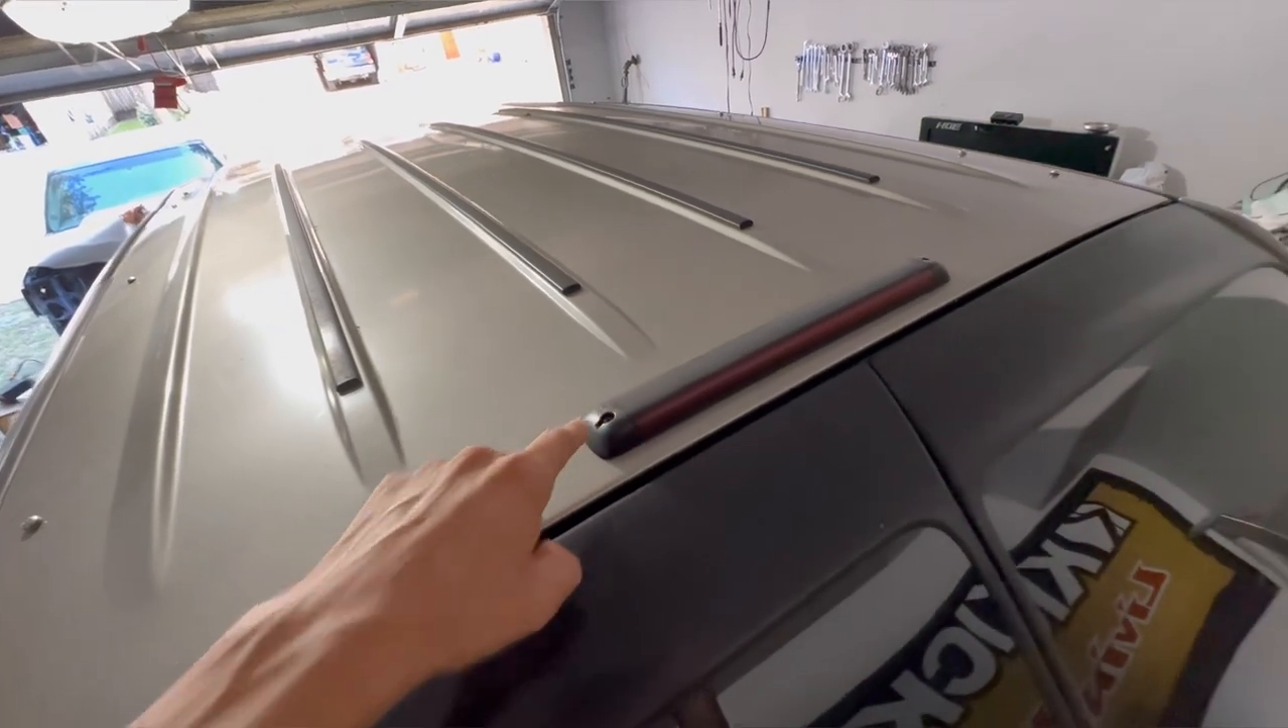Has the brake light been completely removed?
No.